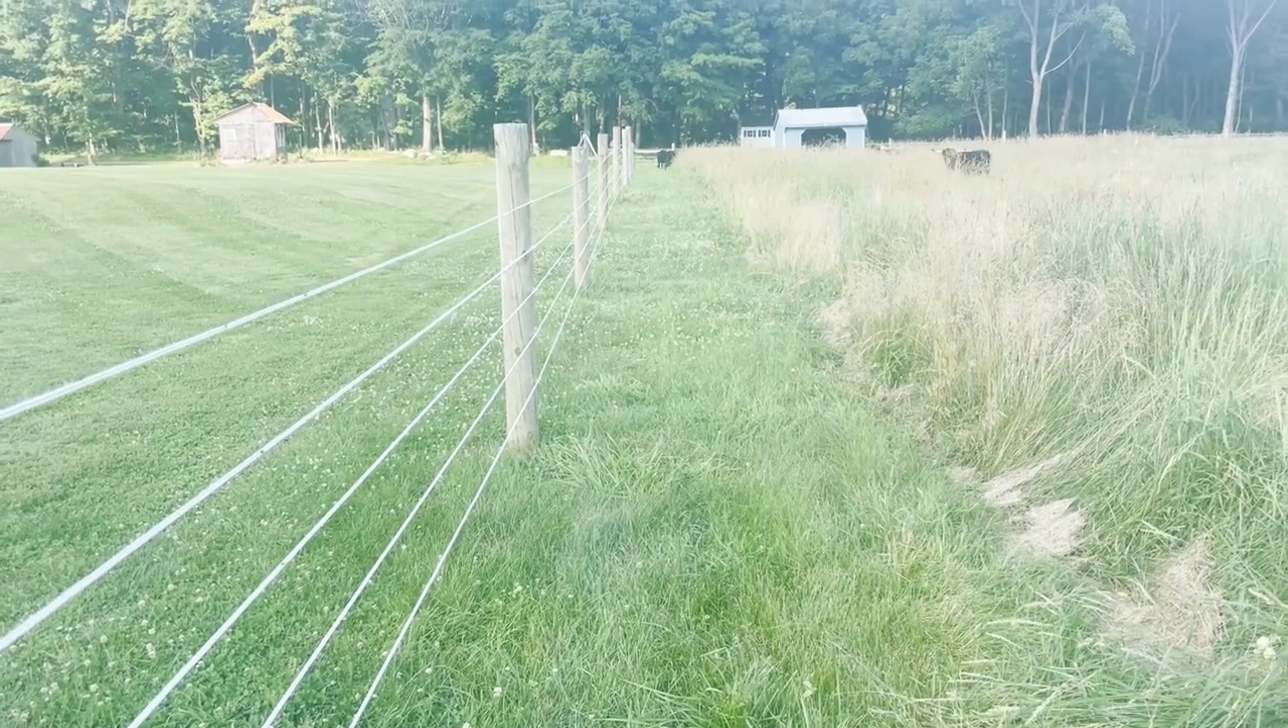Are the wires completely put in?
Yes.